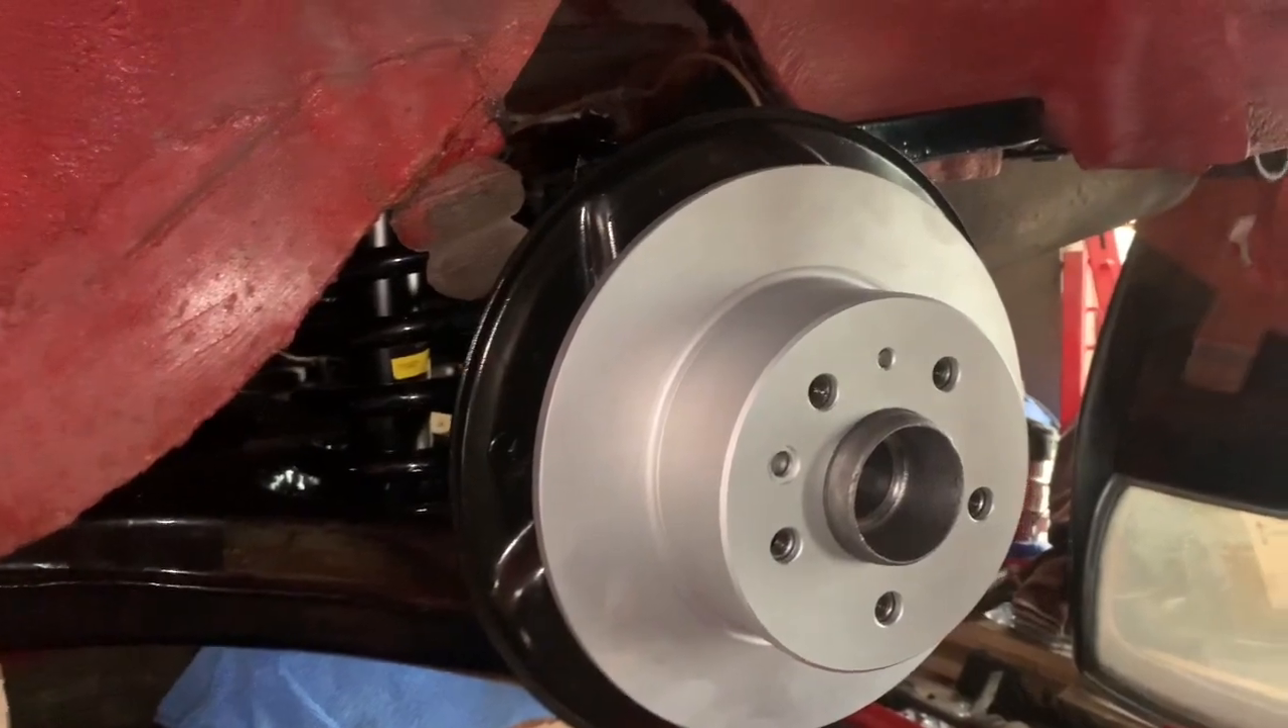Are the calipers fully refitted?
No.